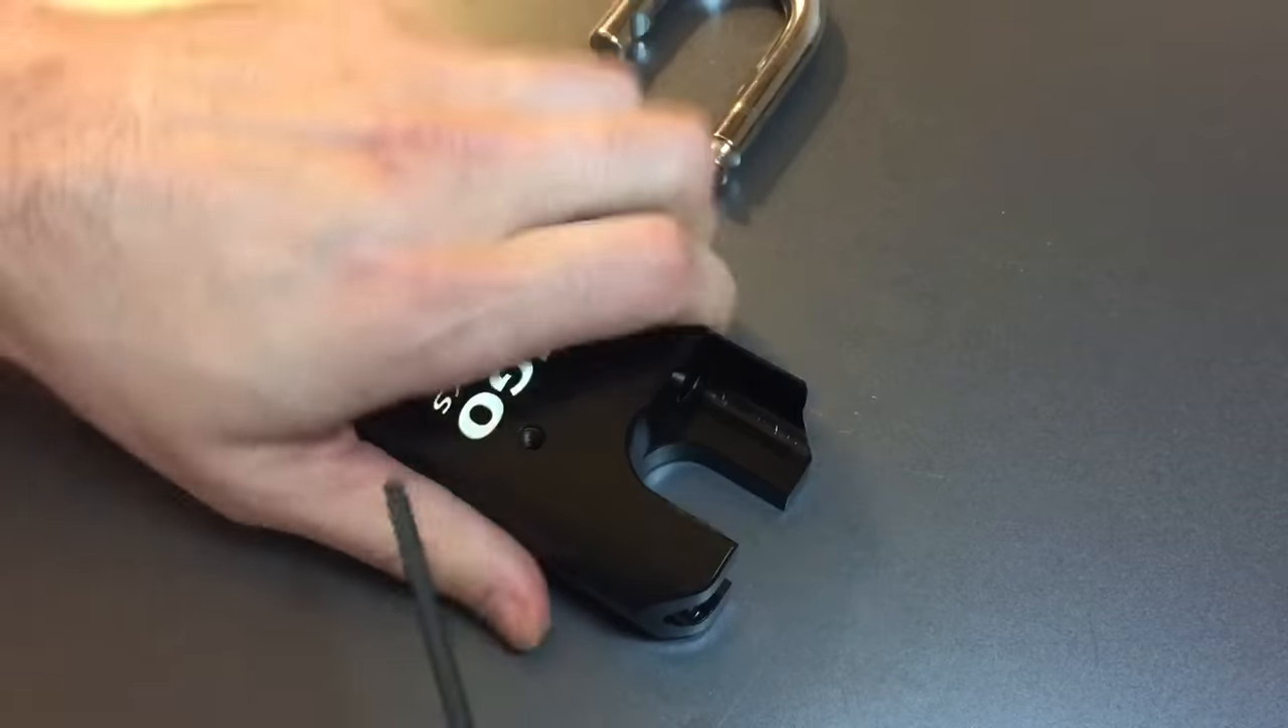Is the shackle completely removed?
Yes.